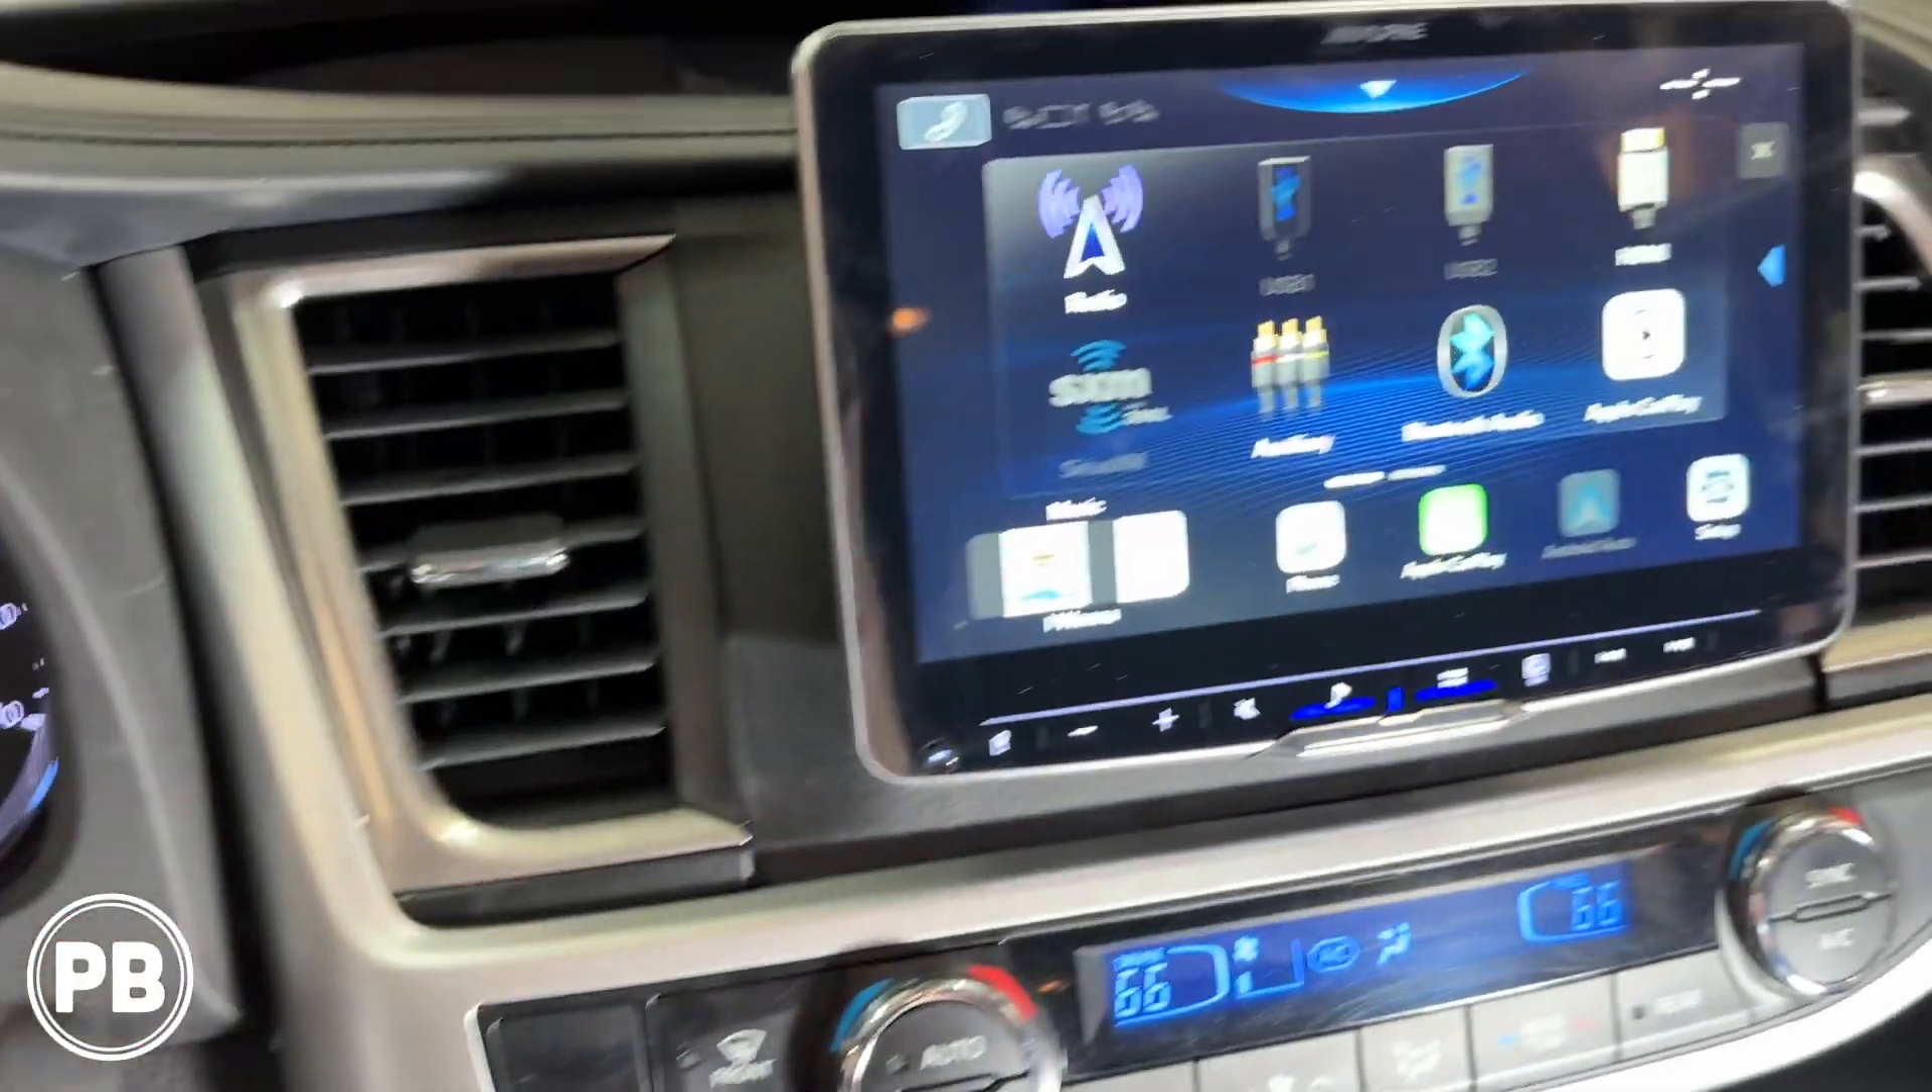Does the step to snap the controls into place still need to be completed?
No.